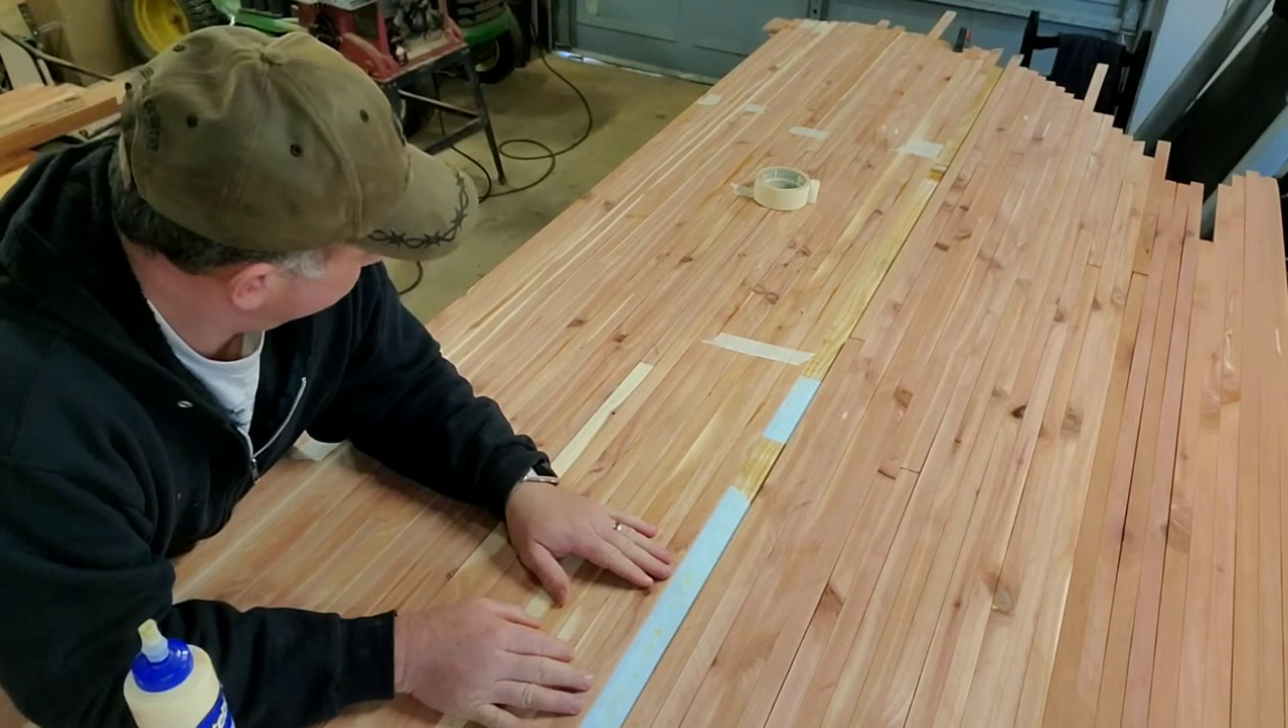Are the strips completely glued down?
No.